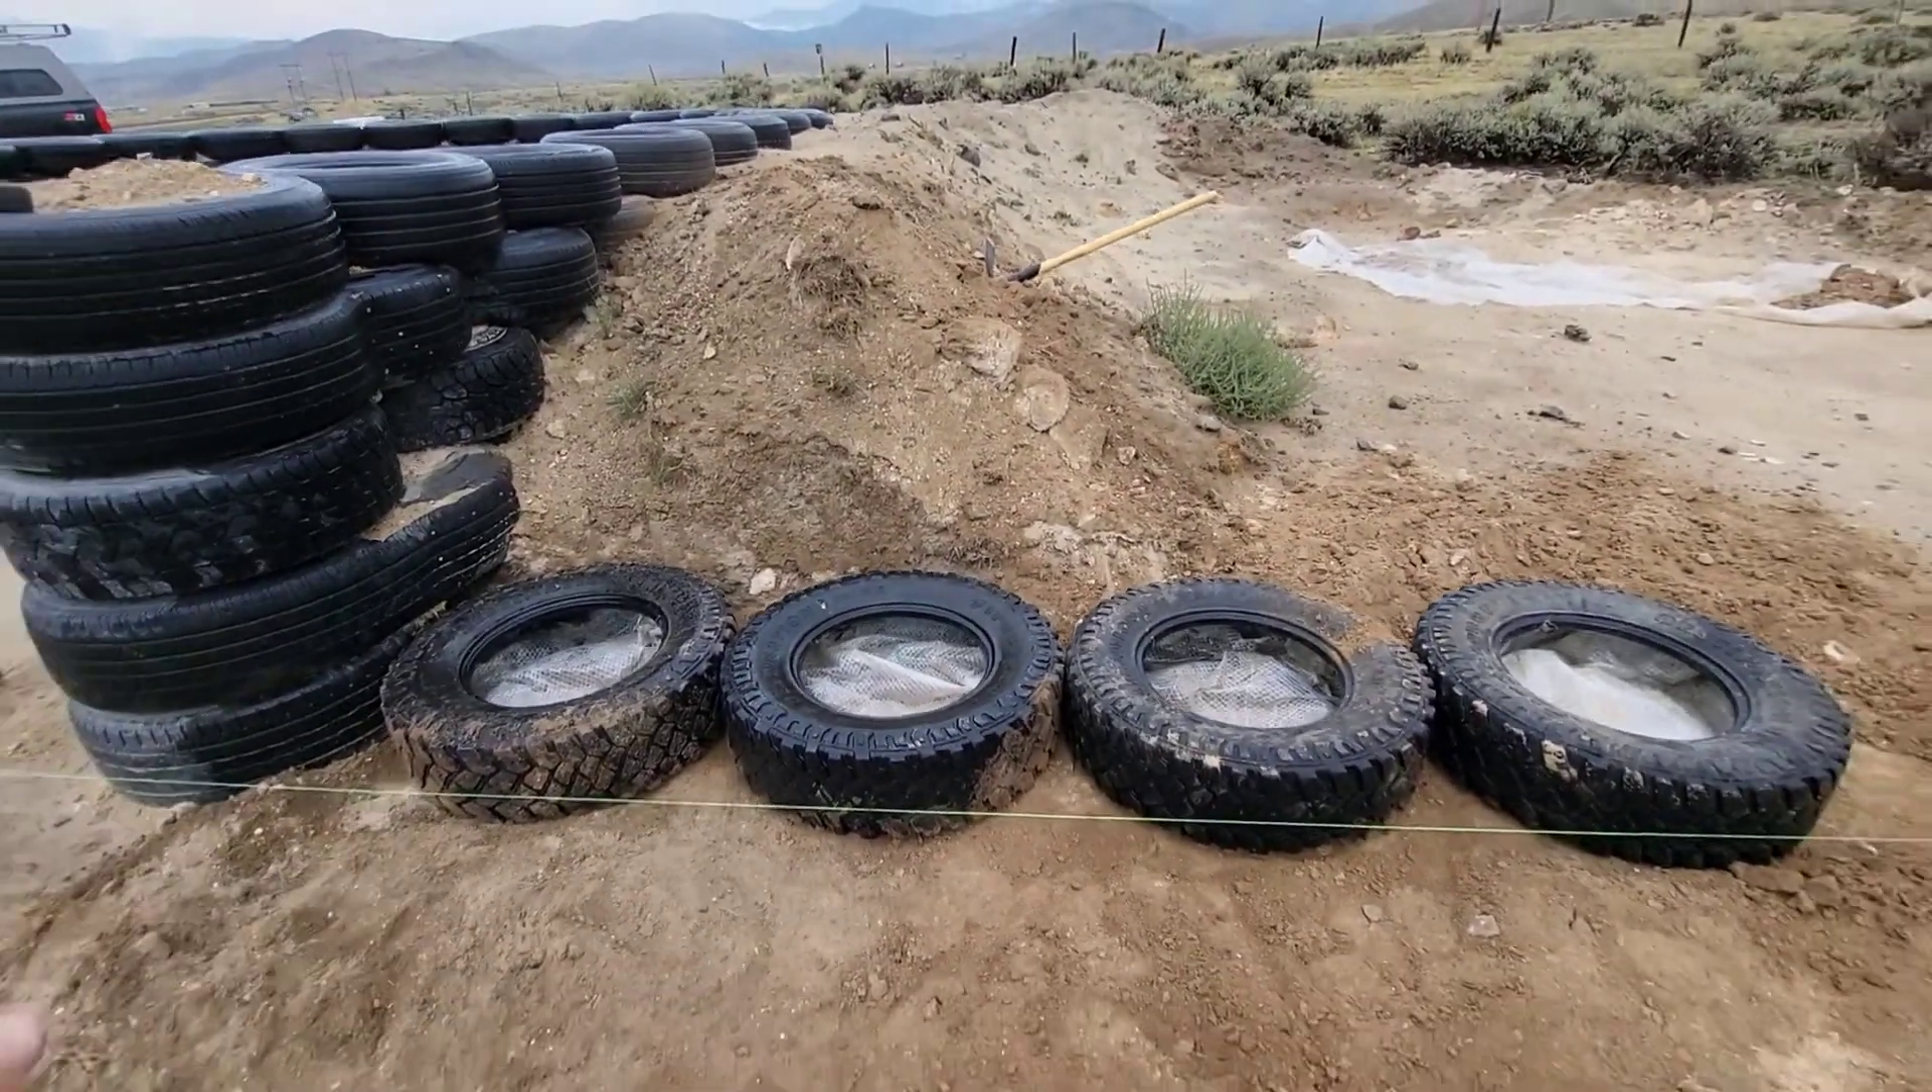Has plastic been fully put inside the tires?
Yes.